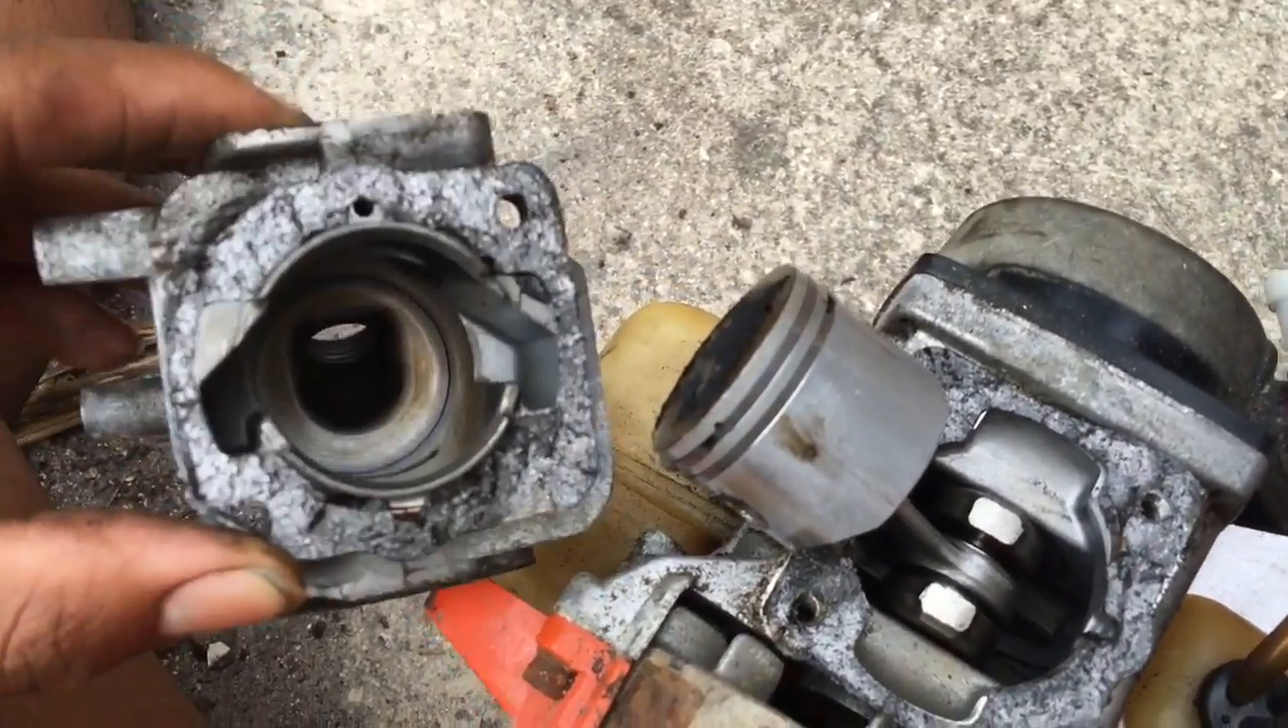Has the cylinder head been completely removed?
Yes.